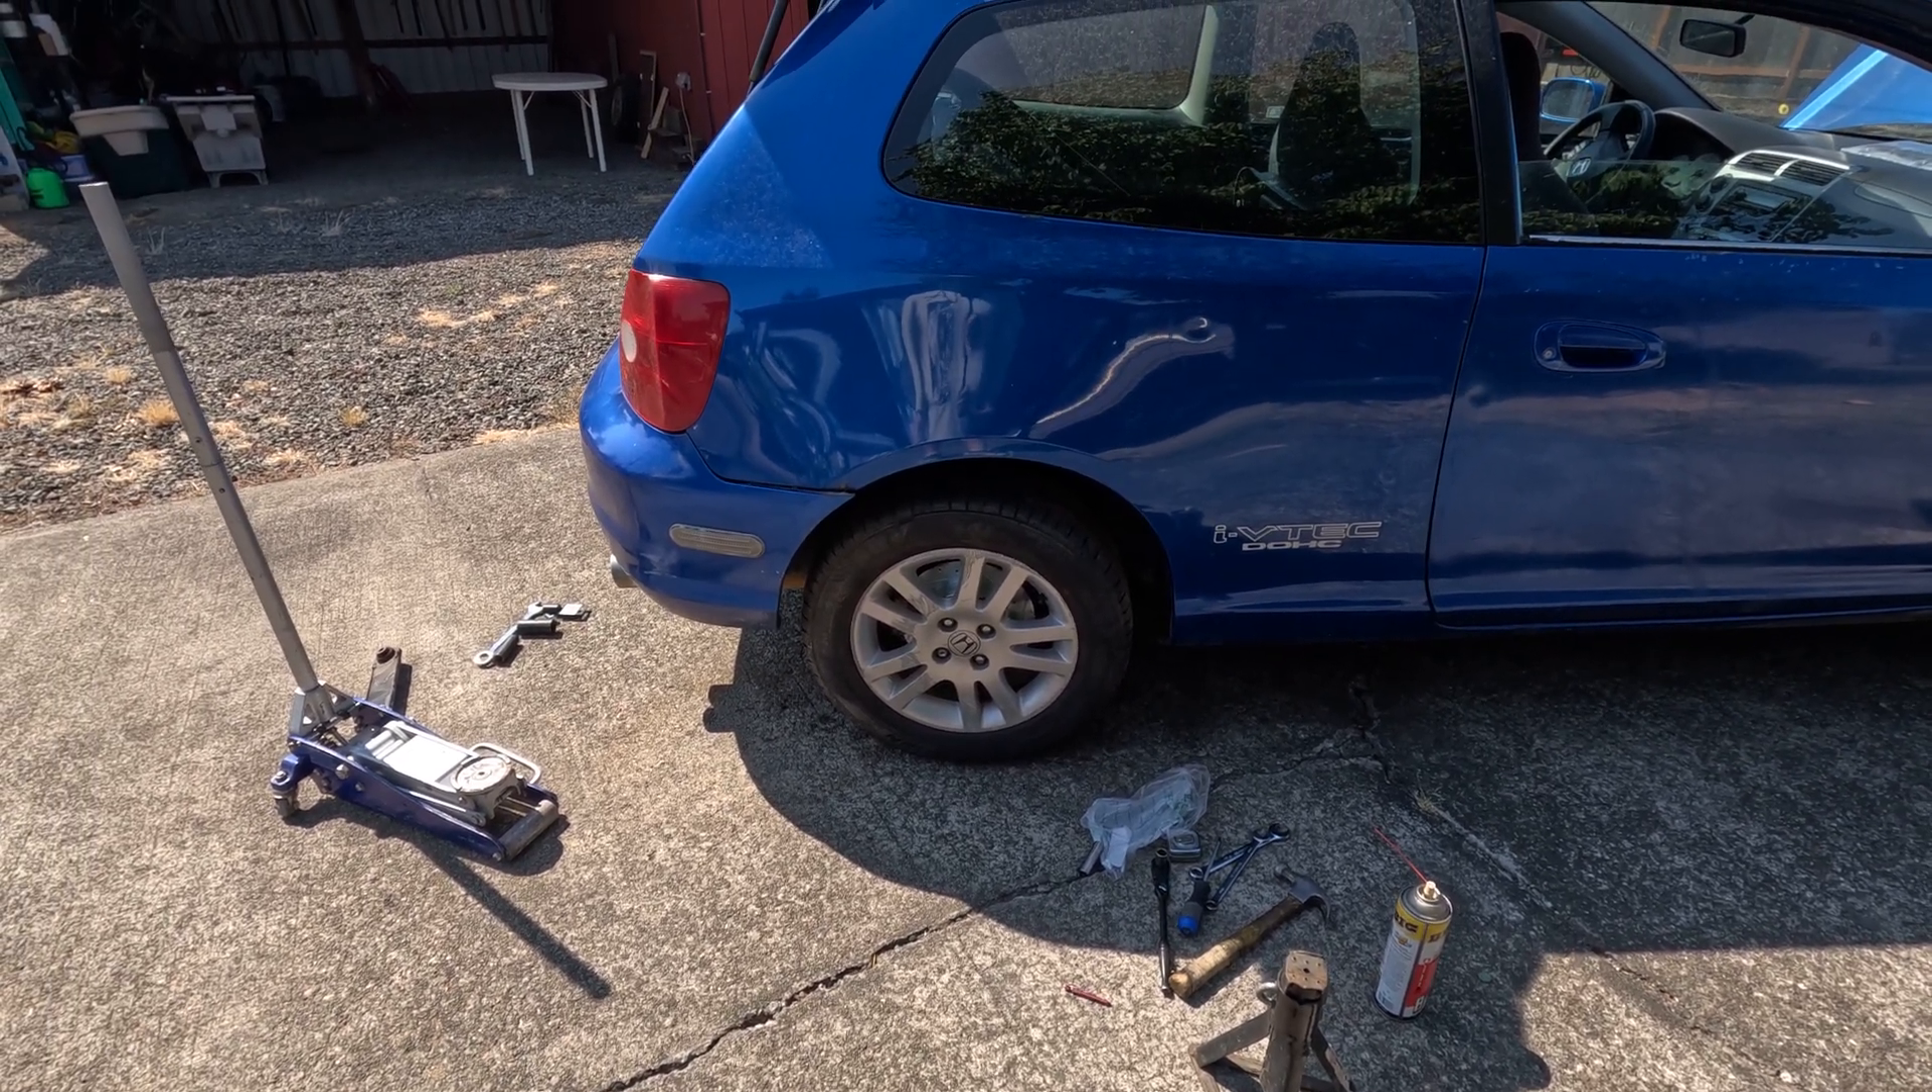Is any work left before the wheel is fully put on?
No.